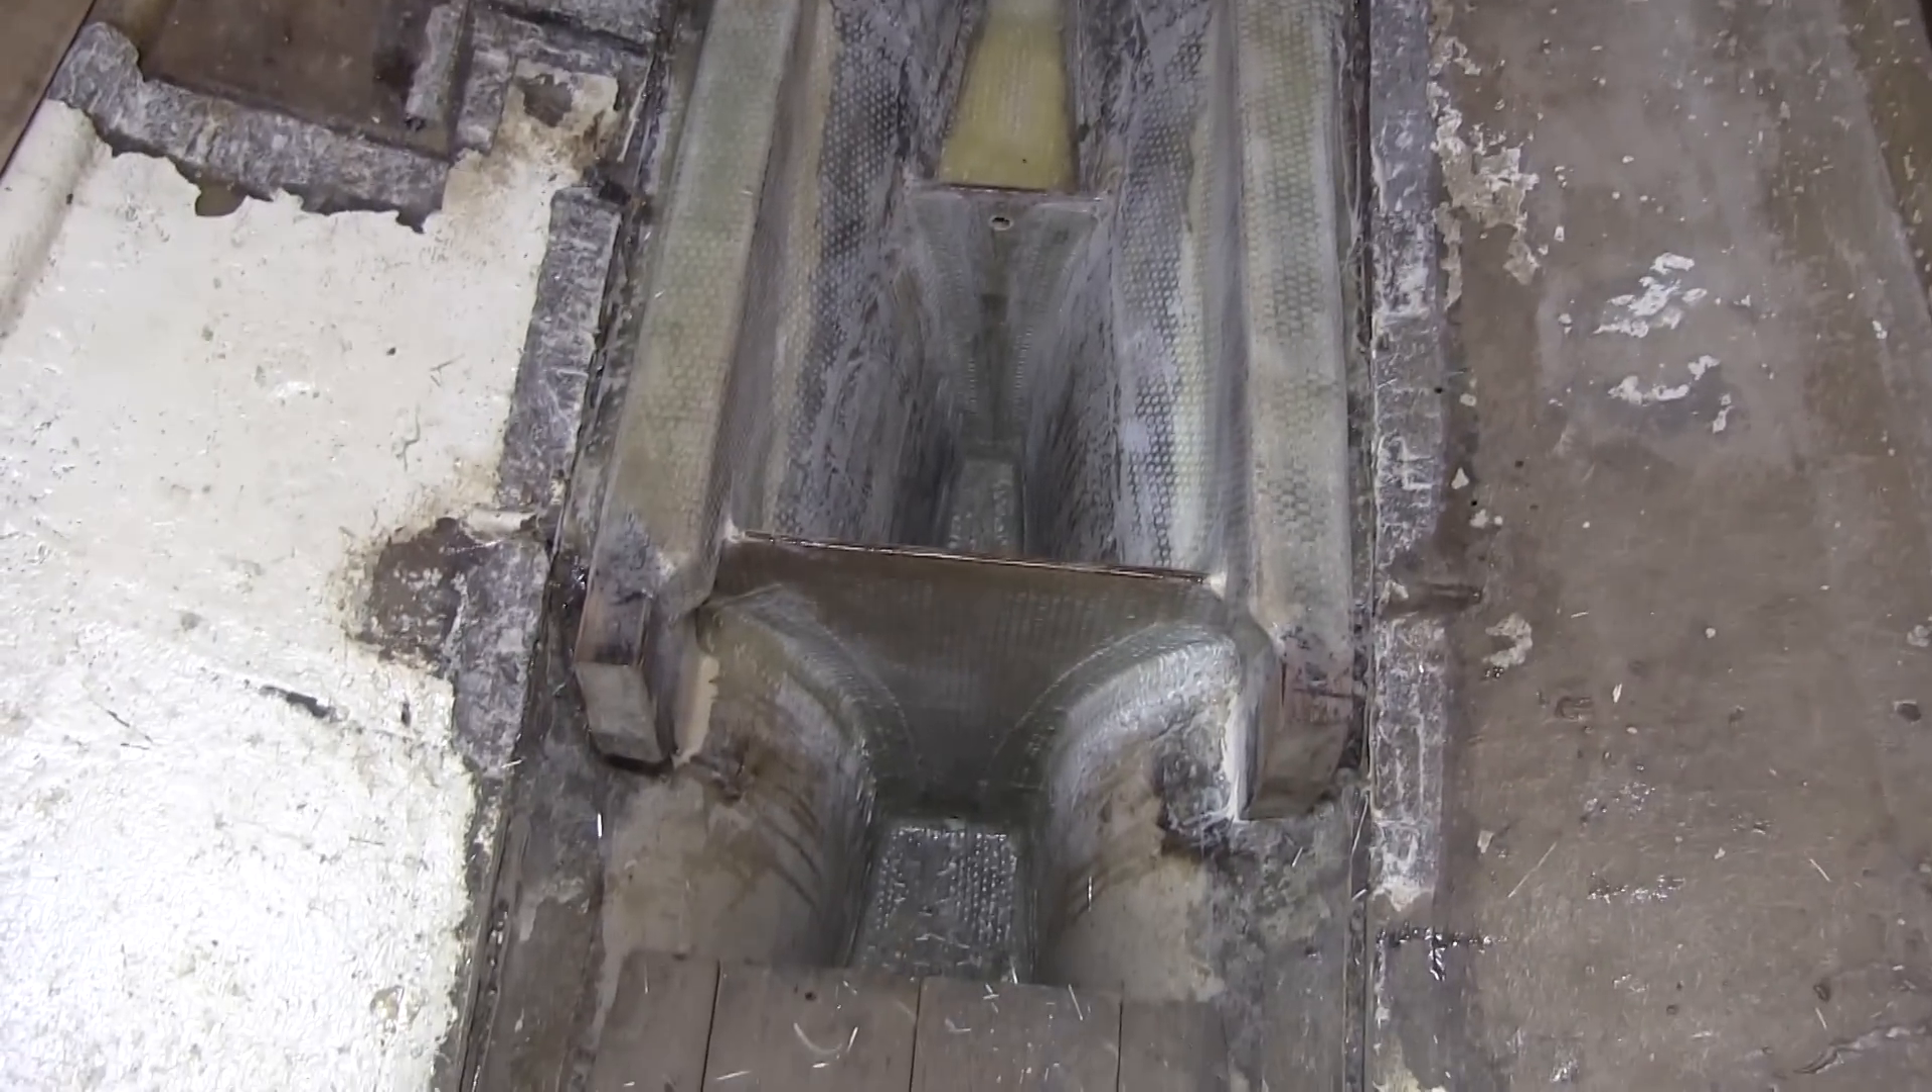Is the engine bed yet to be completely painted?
Yes.